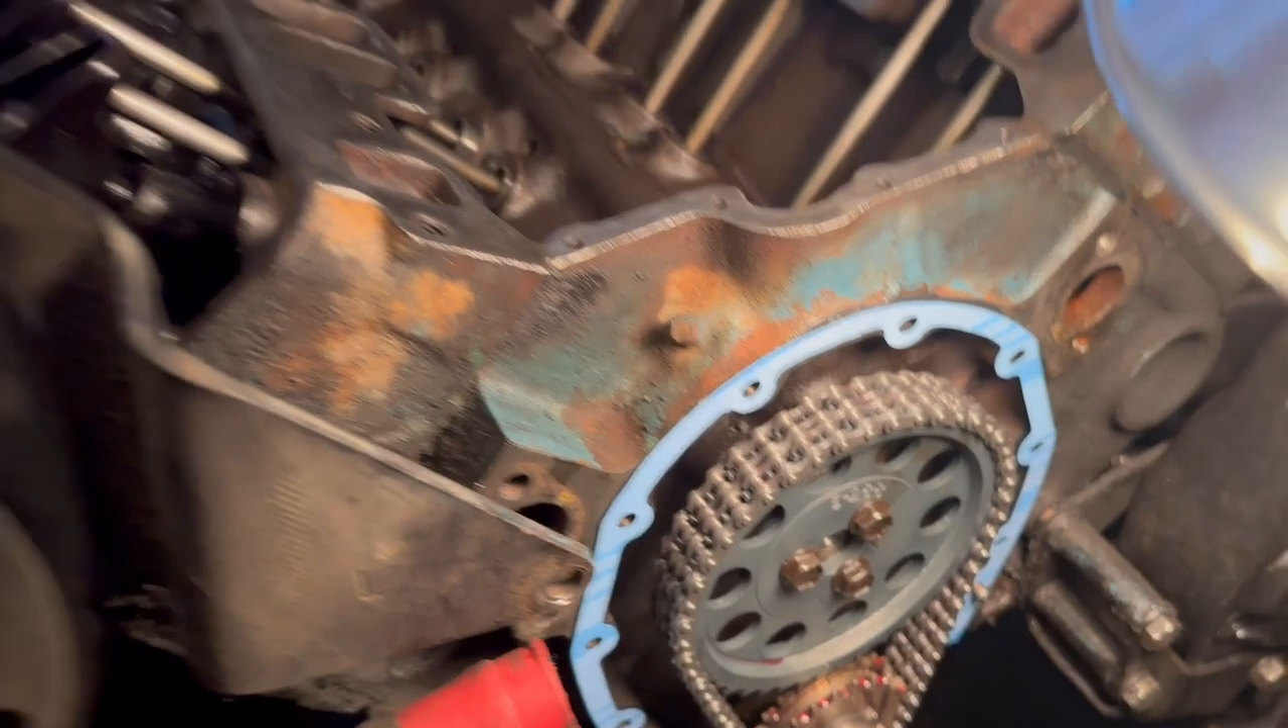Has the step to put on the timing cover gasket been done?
Yes.